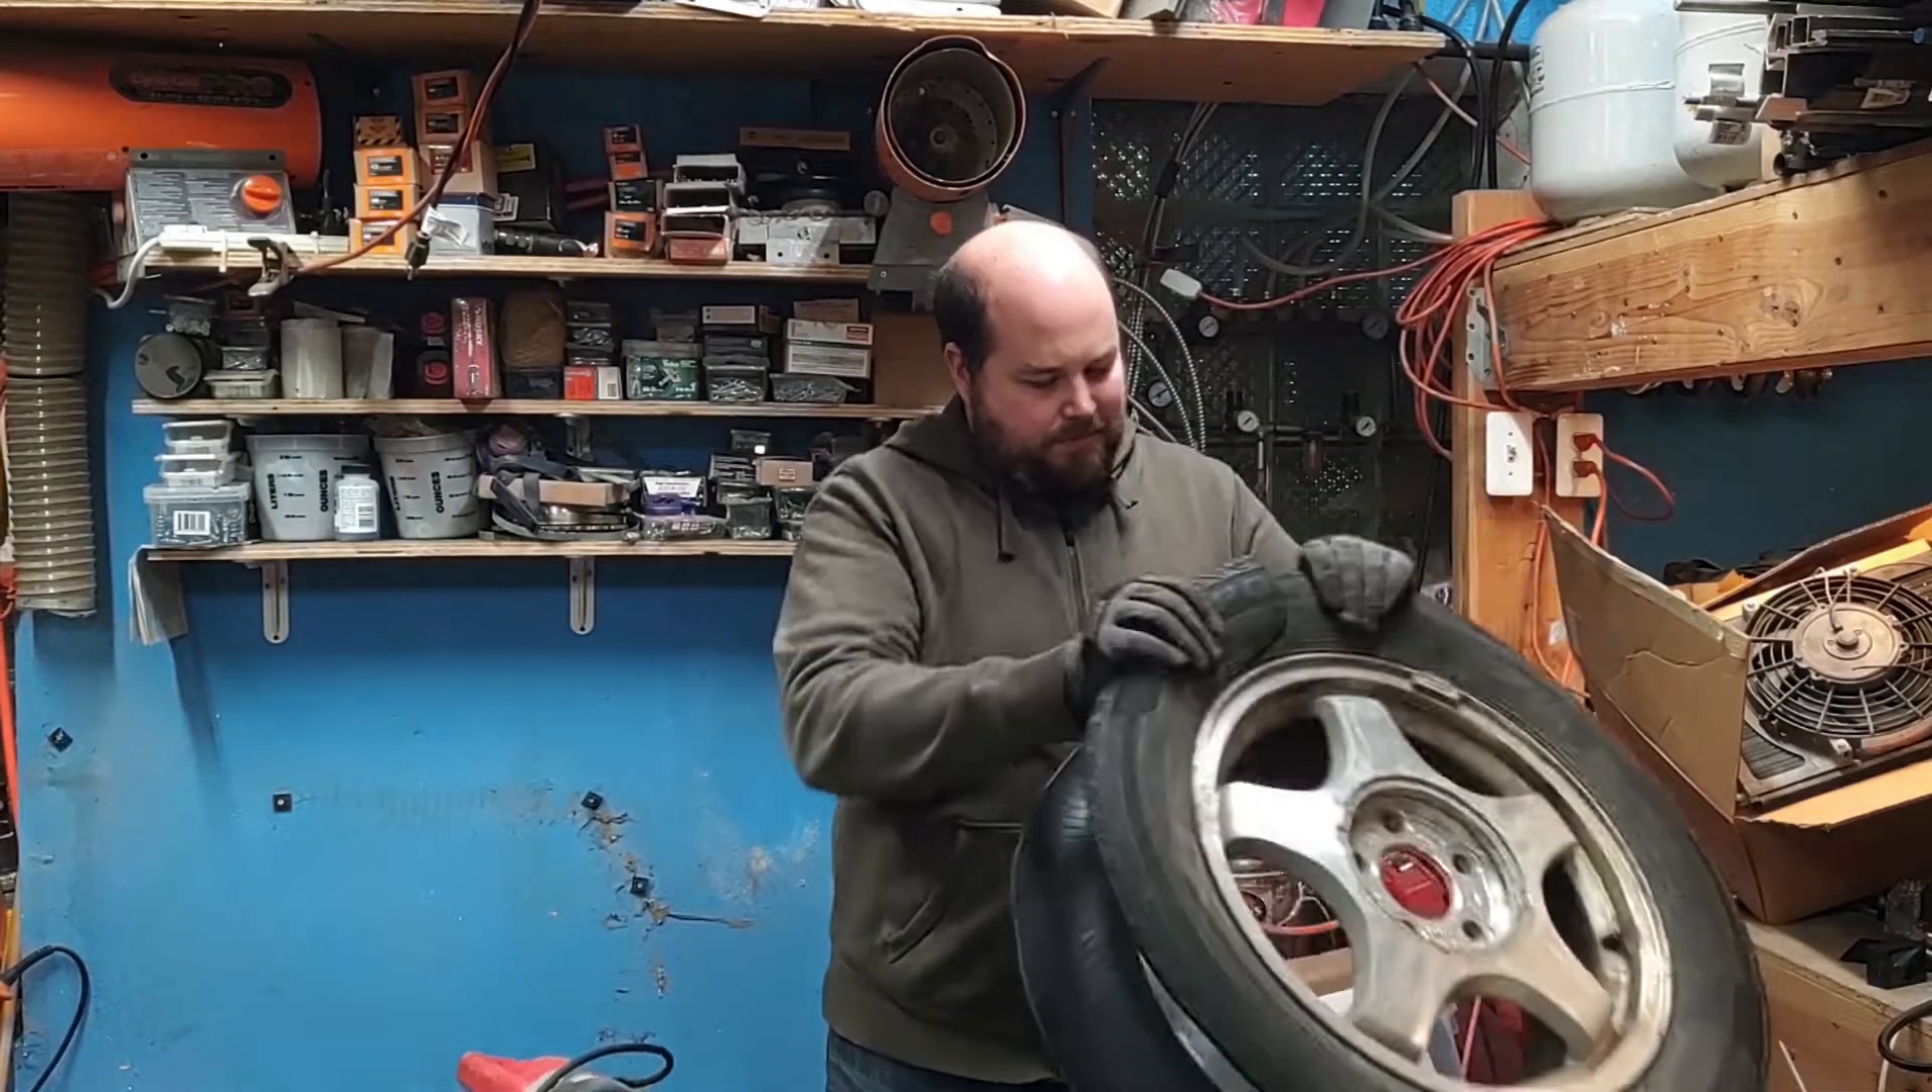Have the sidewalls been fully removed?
No.